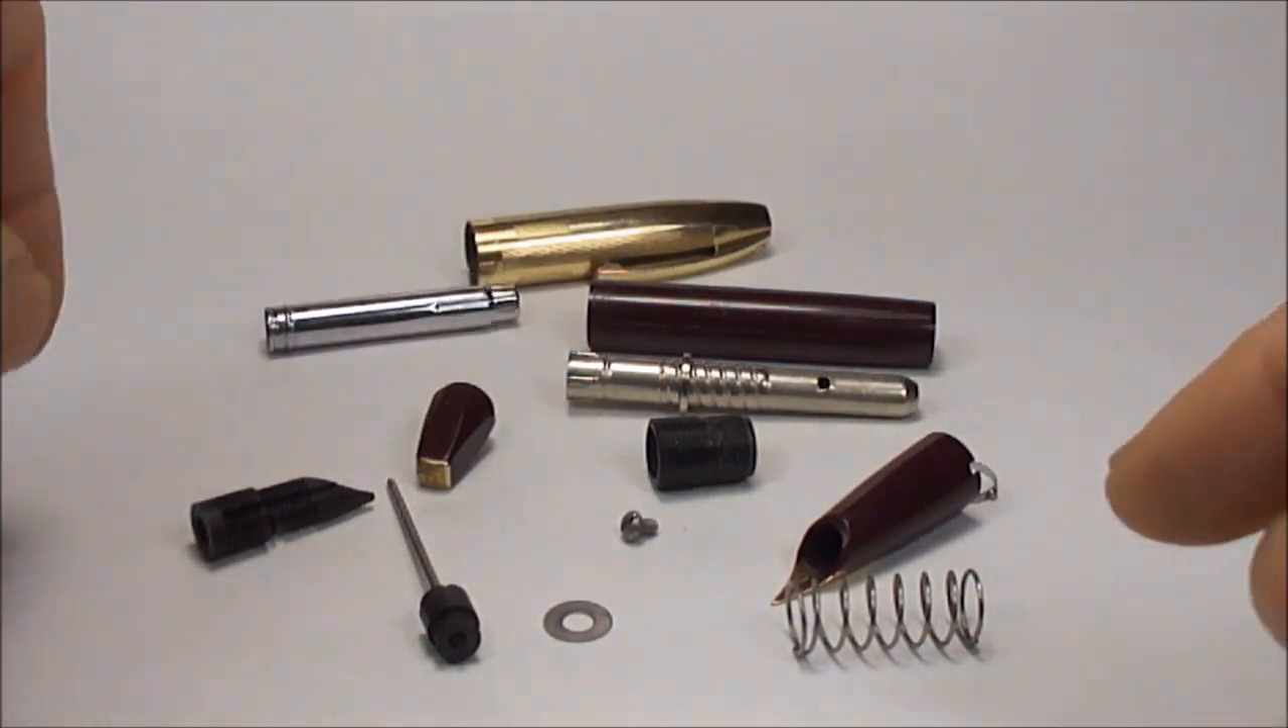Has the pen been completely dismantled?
Yes.